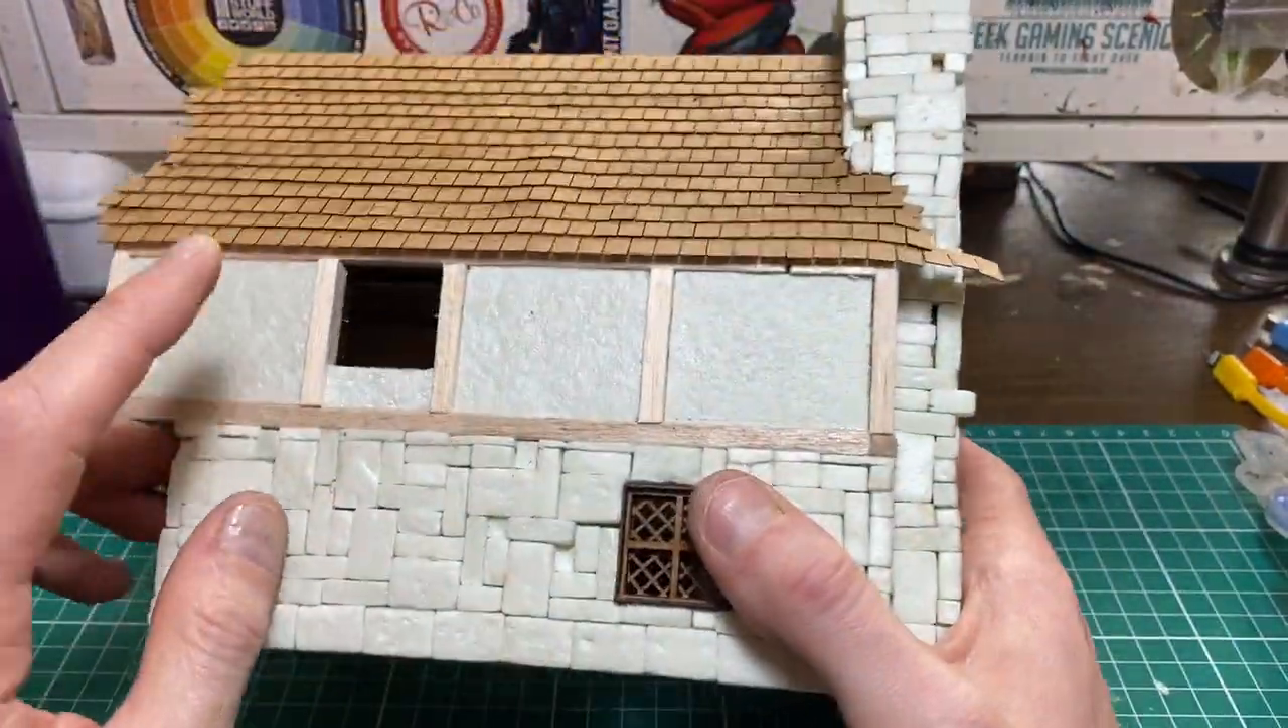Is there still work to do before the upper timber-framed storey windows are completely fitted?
Yes.